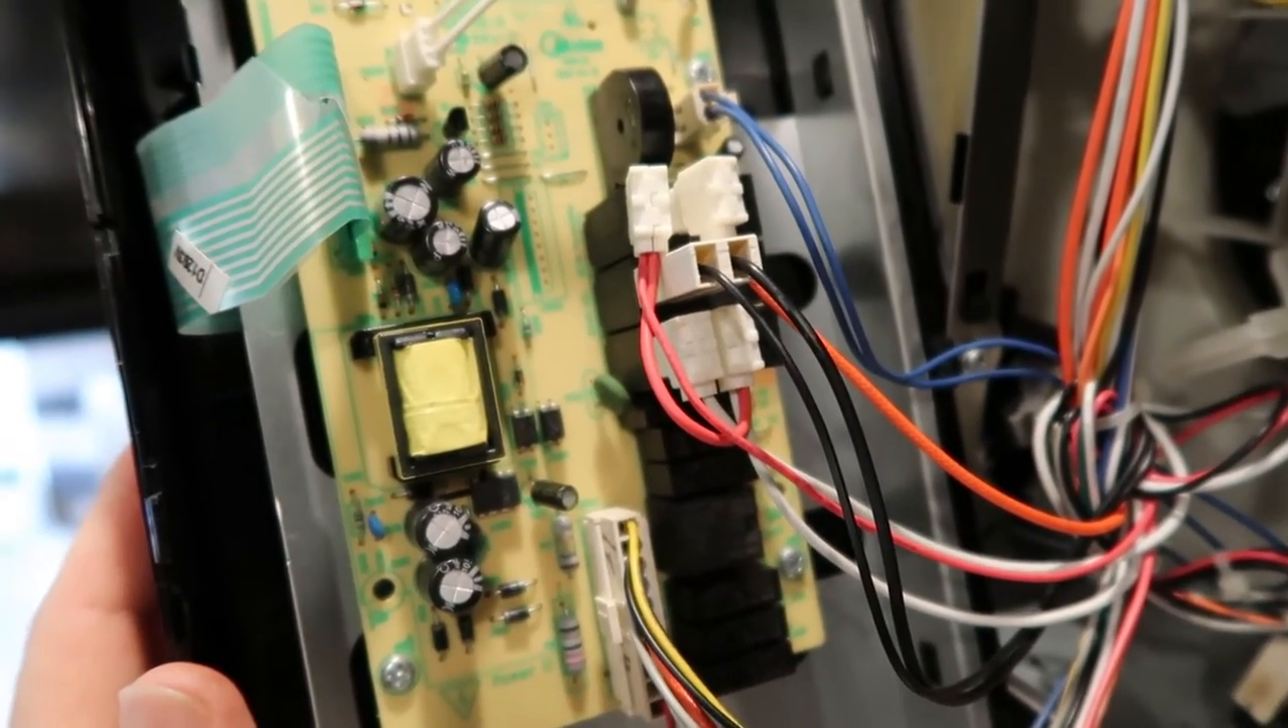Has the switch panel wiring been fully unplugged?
No.